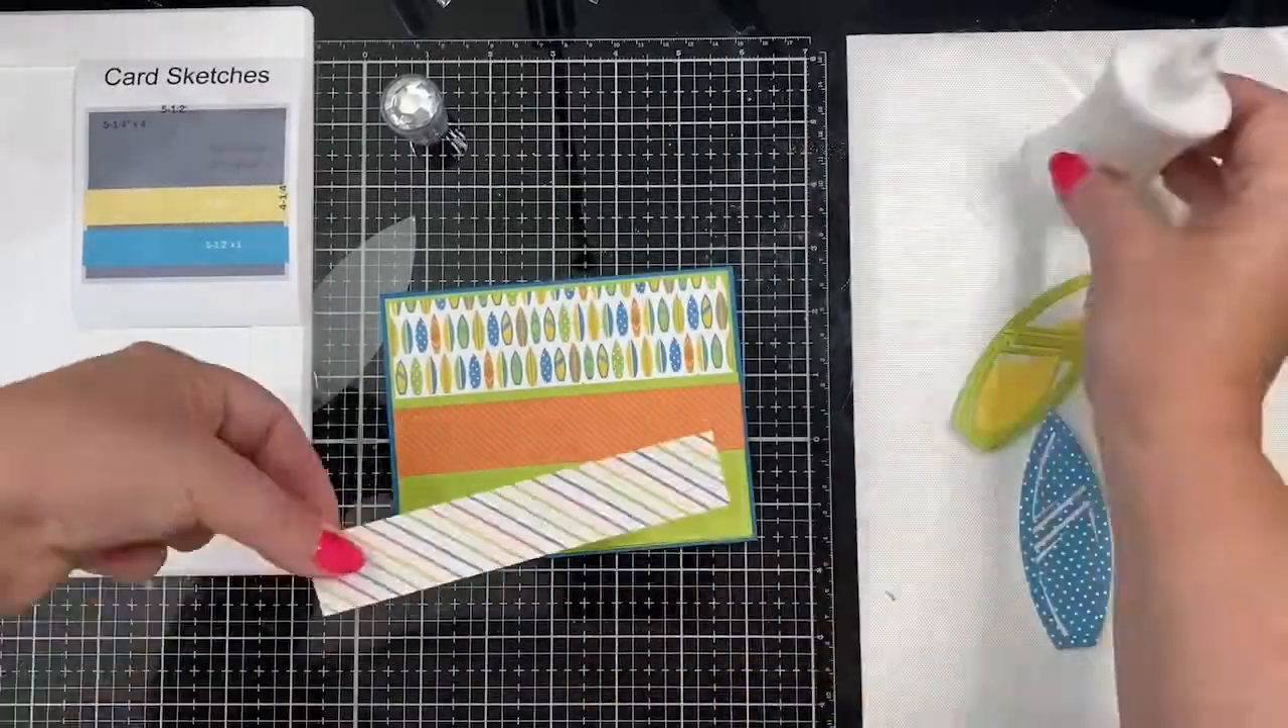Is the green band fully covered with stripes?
No.